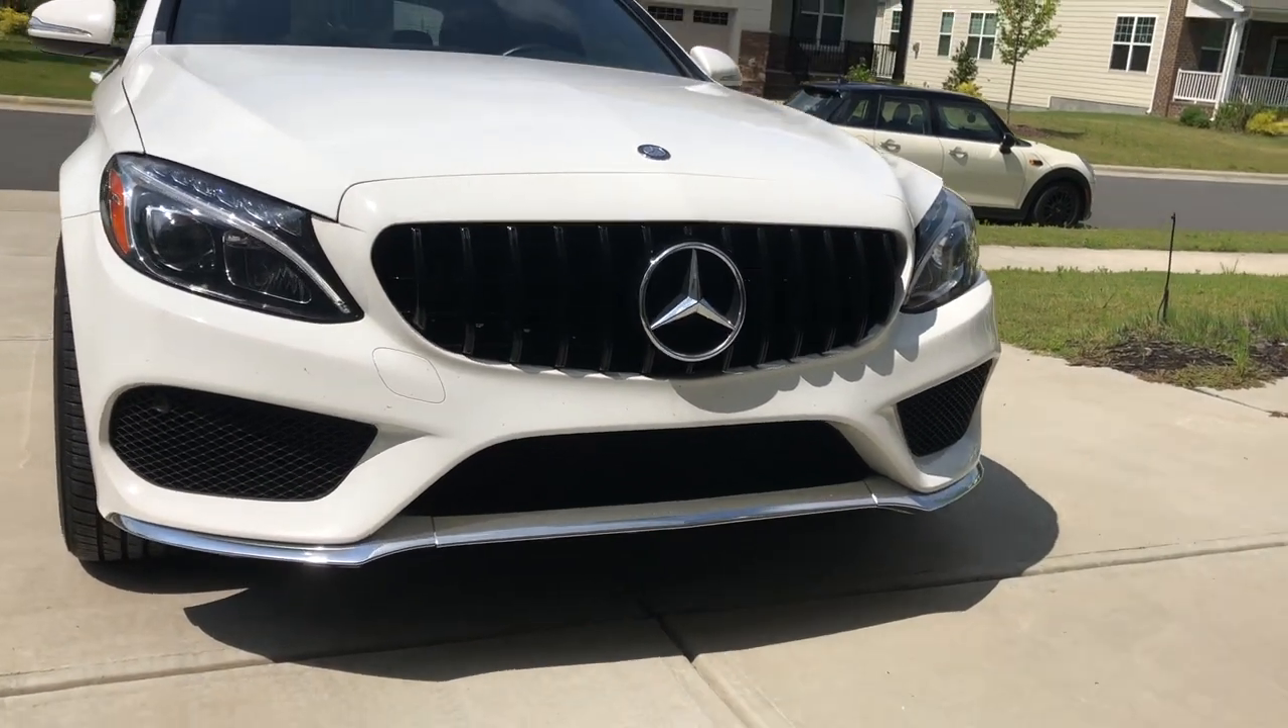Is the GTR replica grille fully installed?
Yes.